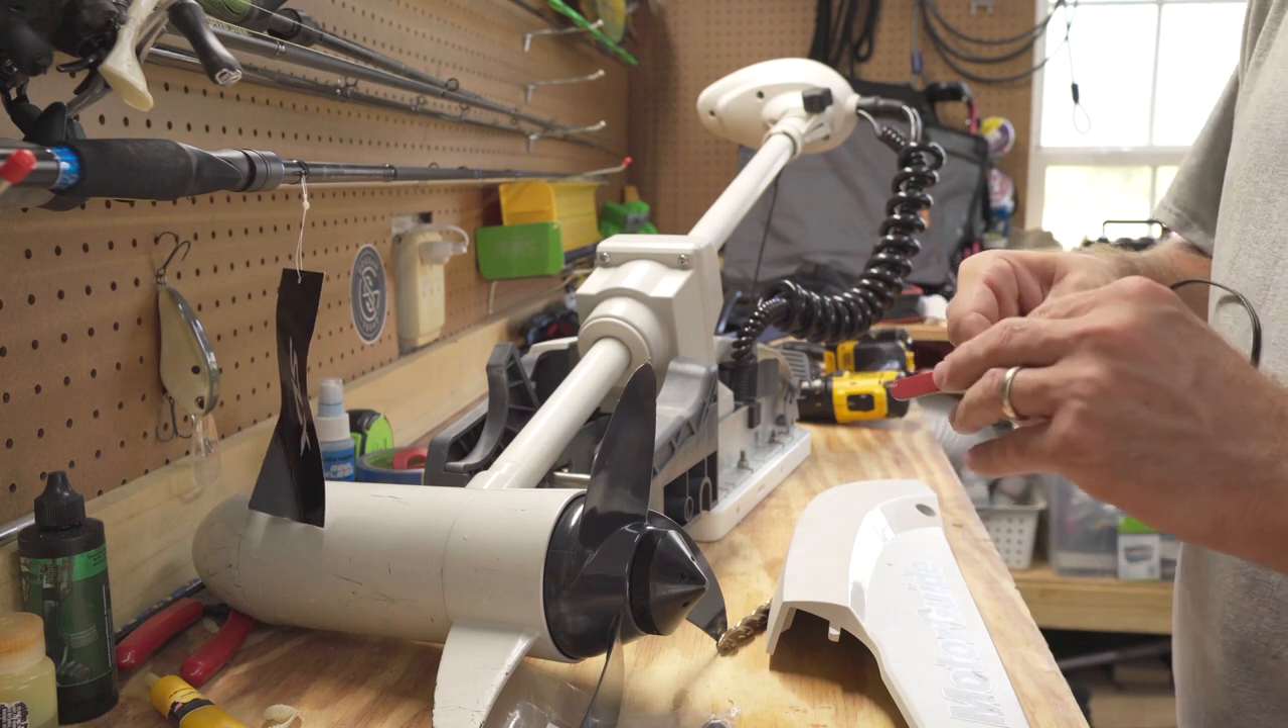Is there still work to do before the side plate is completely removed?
No.